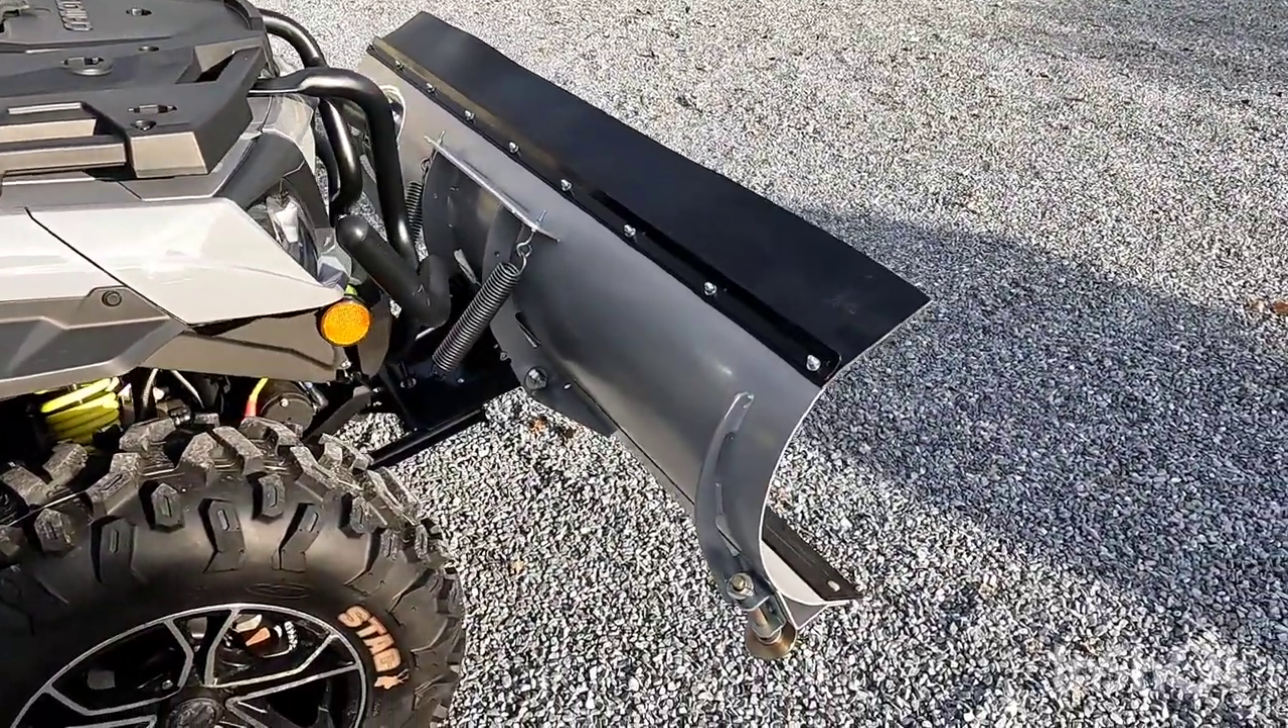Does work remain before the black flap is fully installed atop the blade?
No.